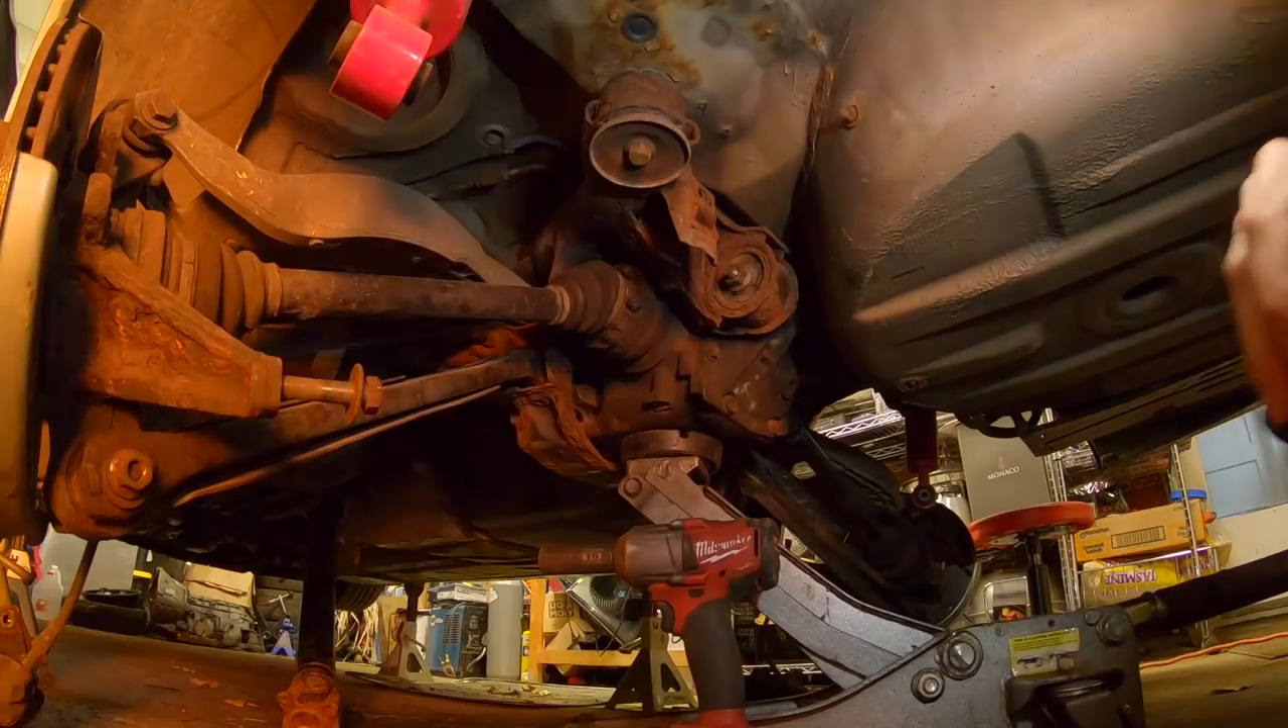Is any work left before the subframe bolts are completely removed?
Yes.